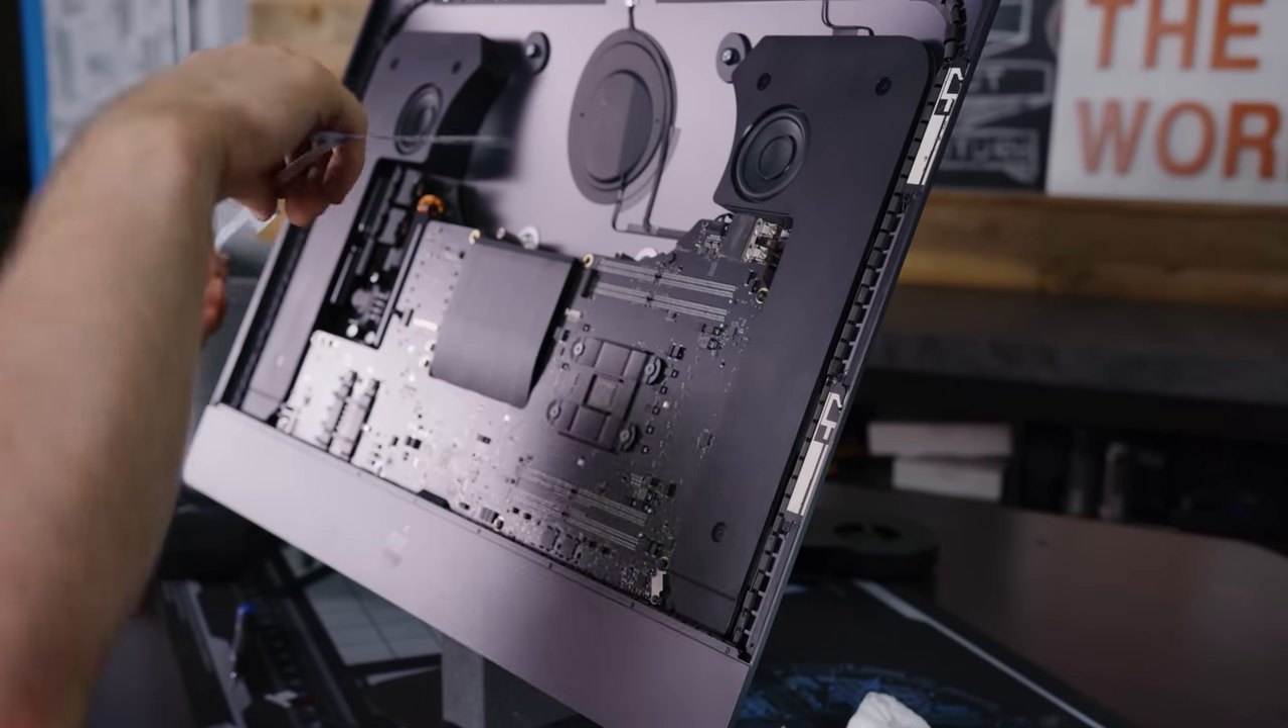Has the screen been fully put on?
No.